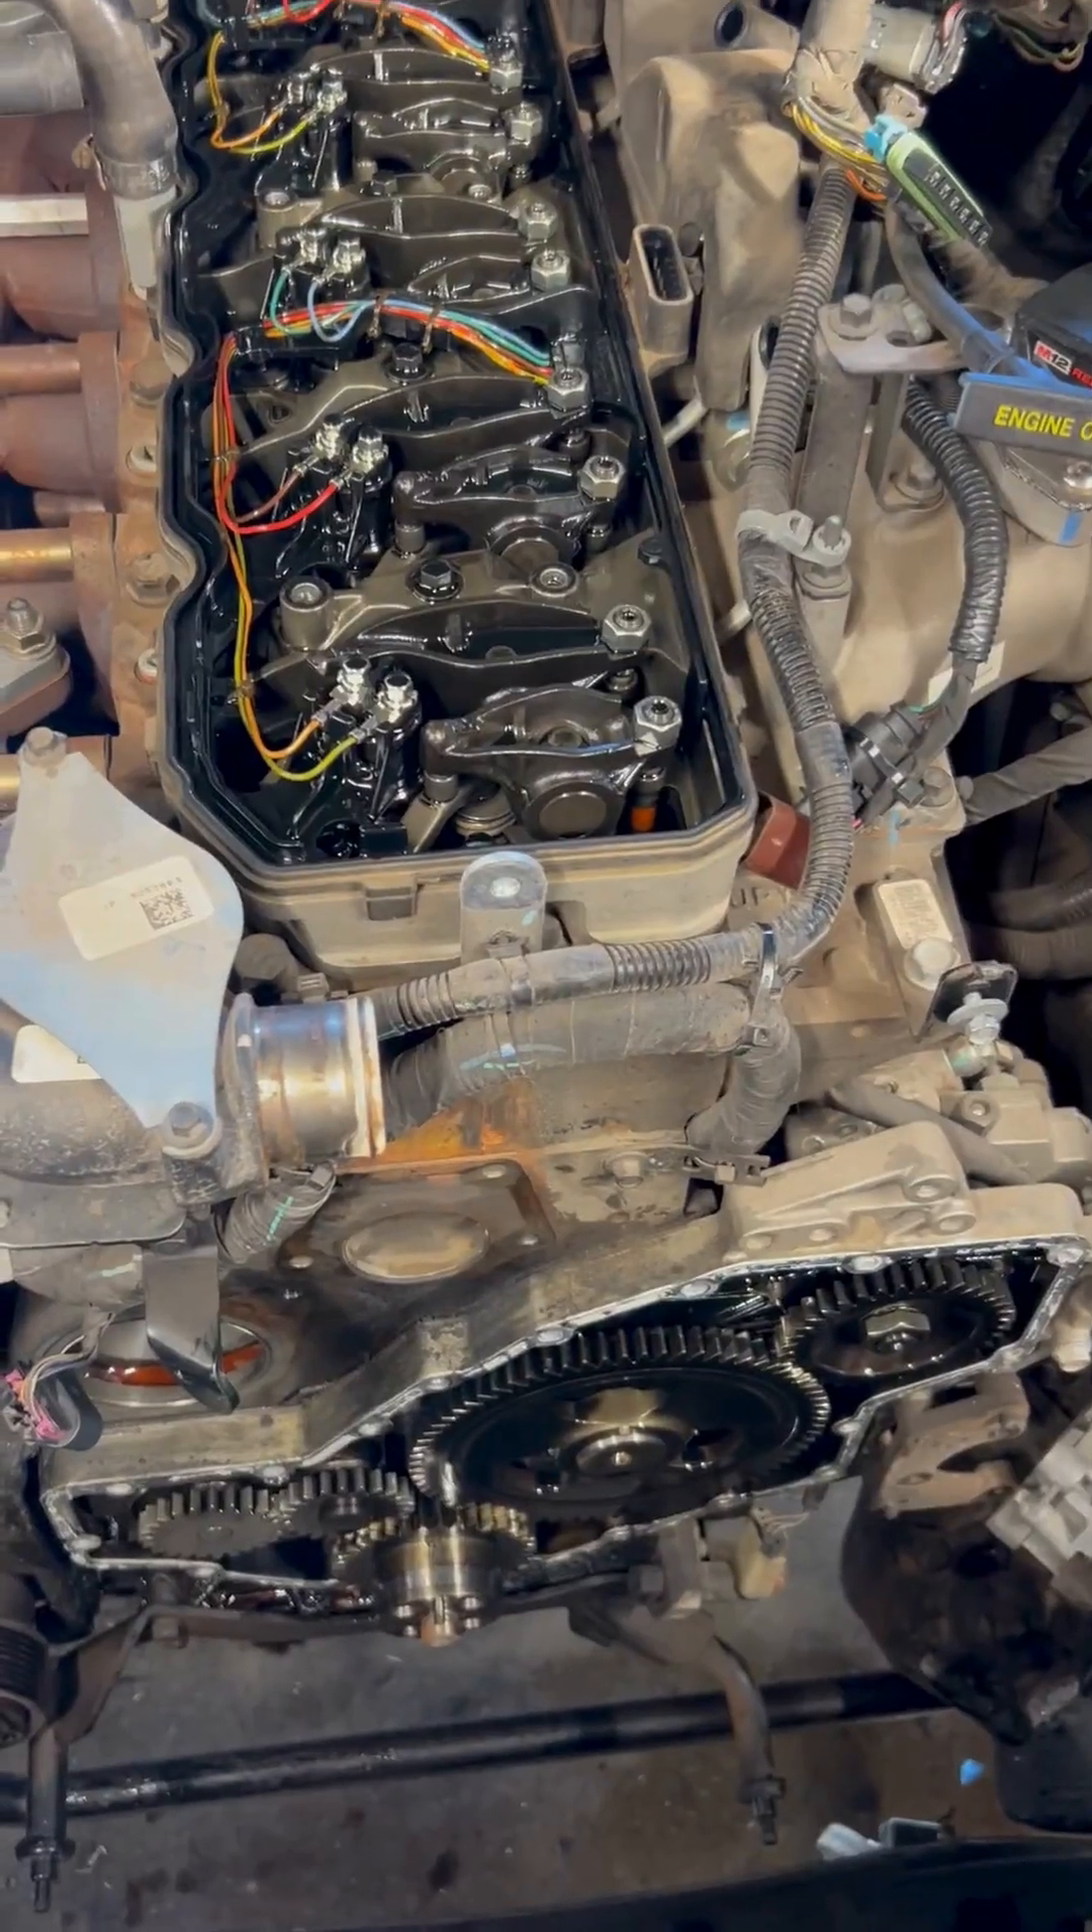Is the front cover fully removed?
Yes.